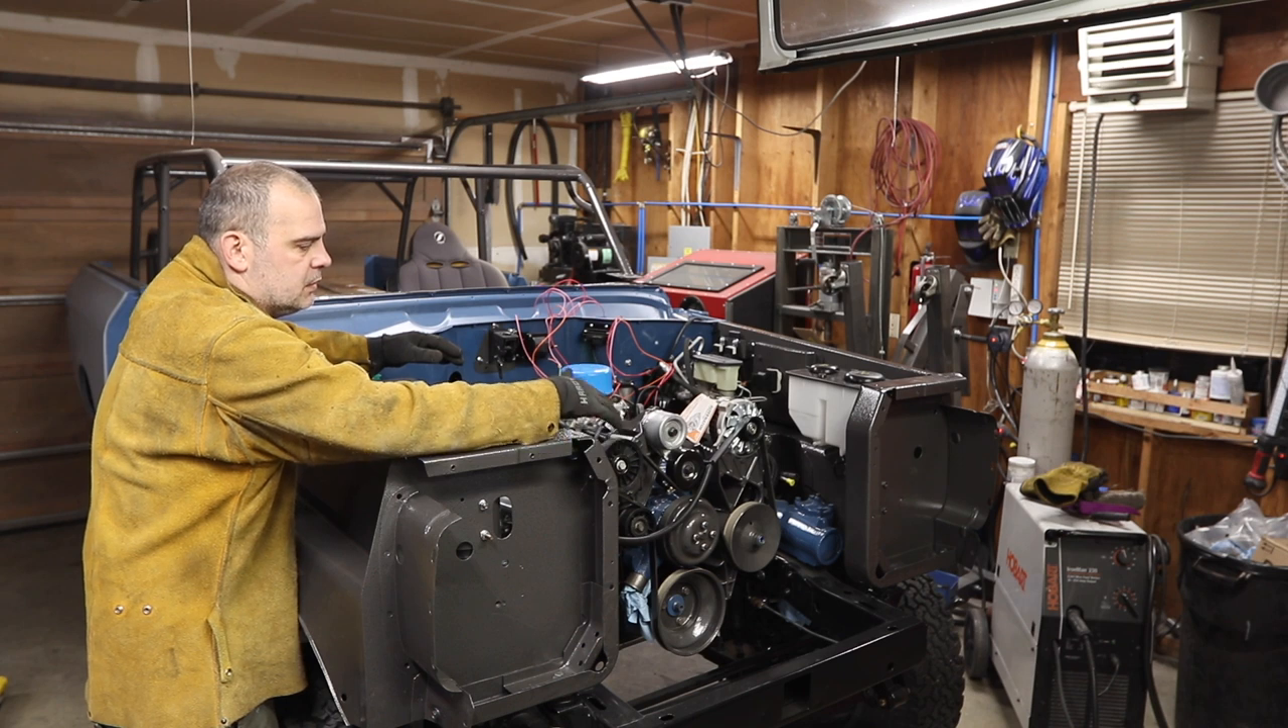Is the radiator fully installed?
No.